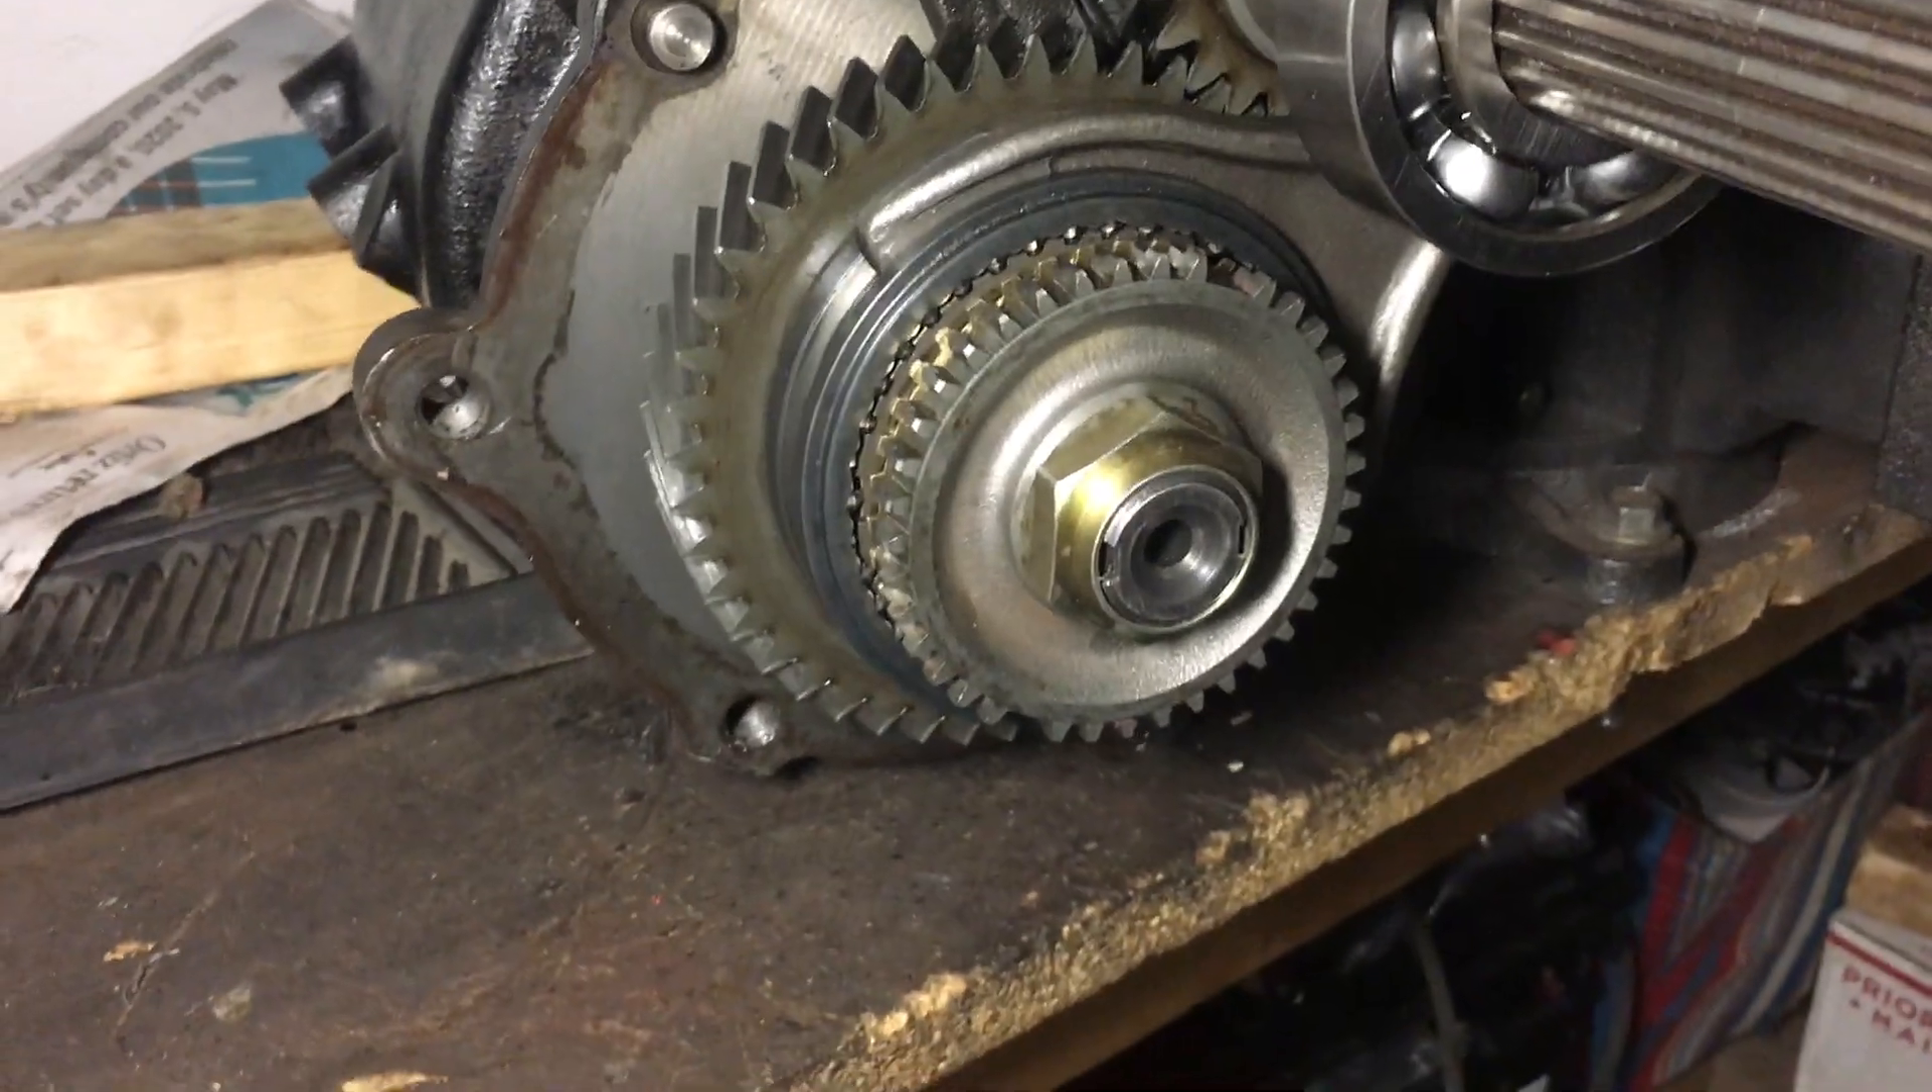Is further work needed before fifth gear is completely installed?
No.